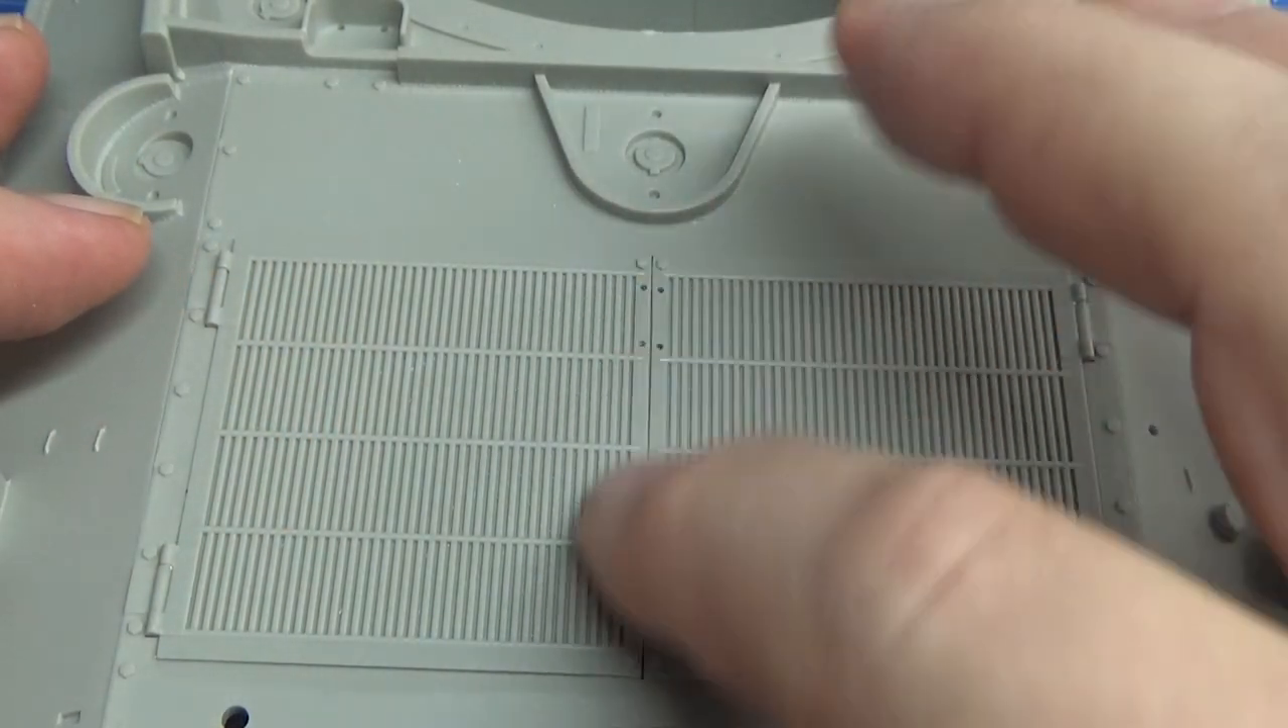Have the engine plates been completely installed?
Yes.